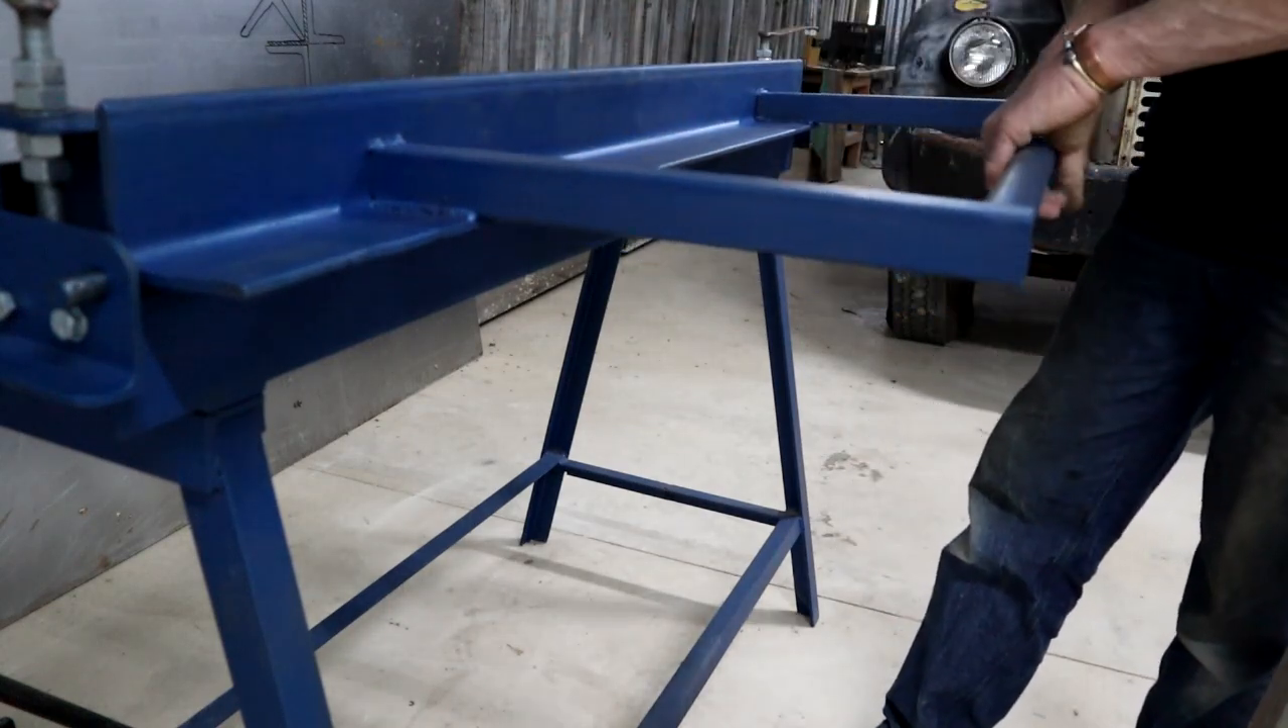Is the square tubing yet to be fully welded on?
No.